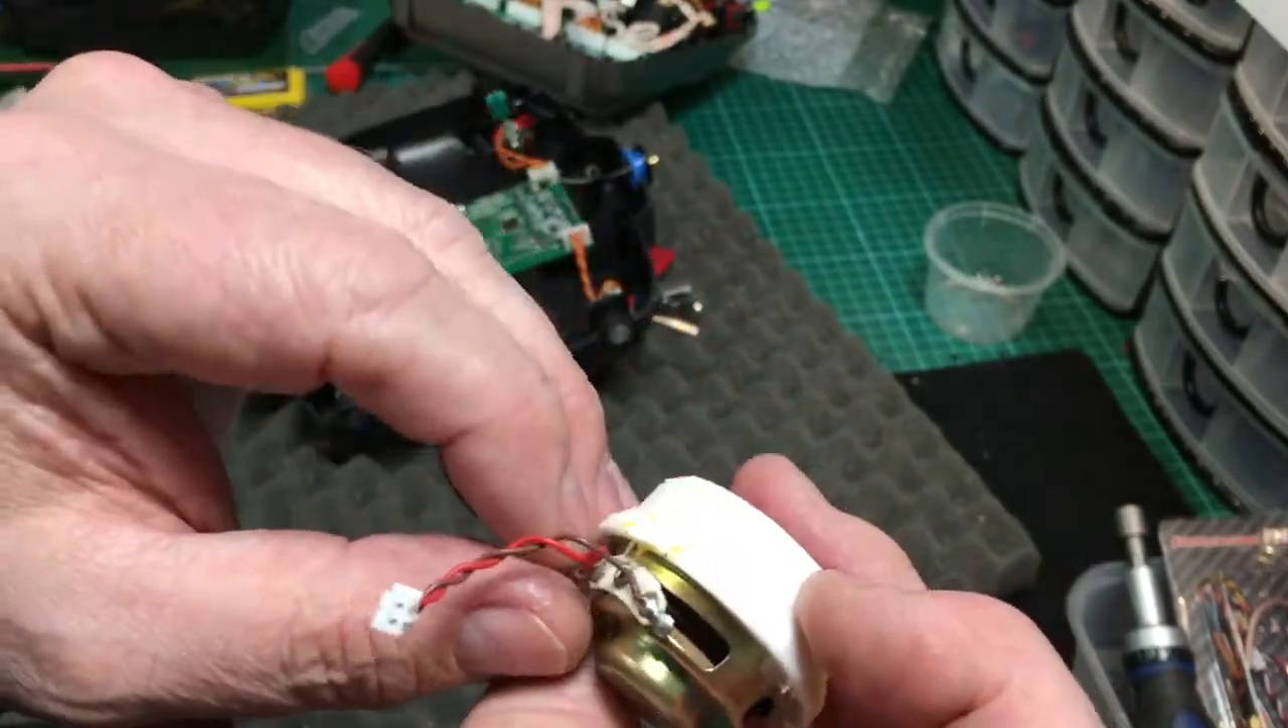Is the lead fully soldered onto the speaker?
Yes.